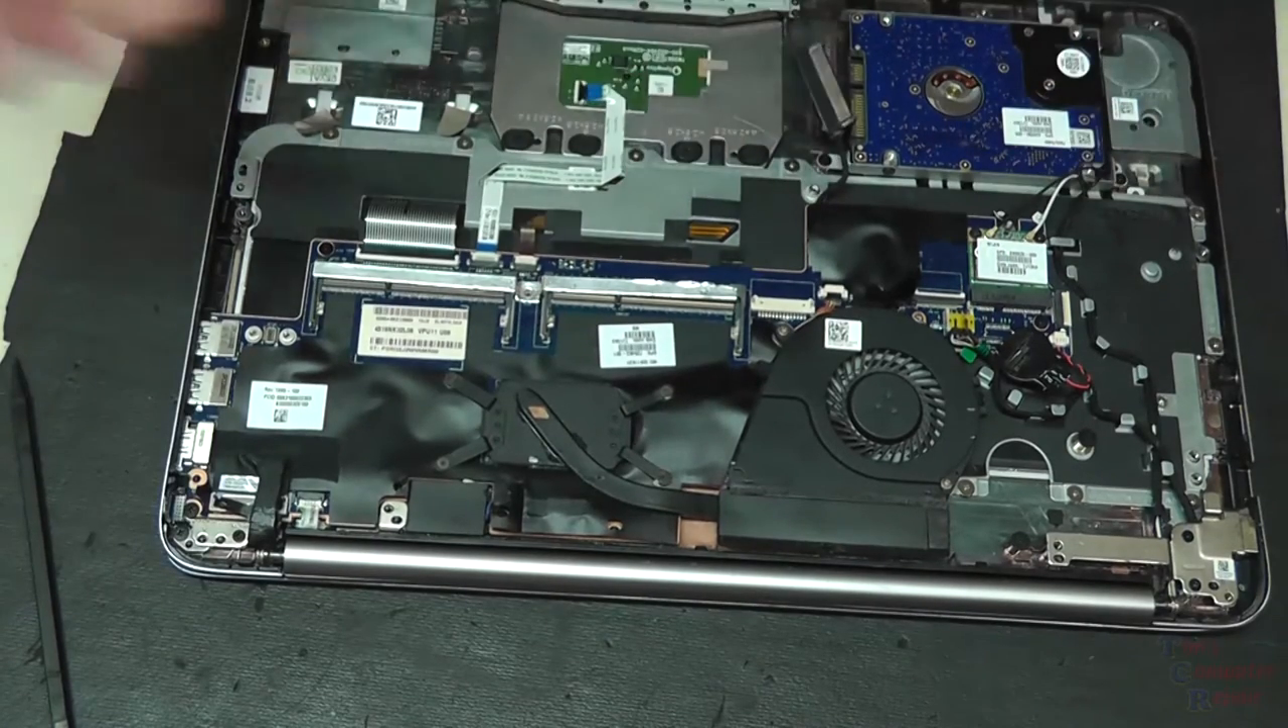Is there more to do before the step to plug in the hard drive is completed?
Yes.